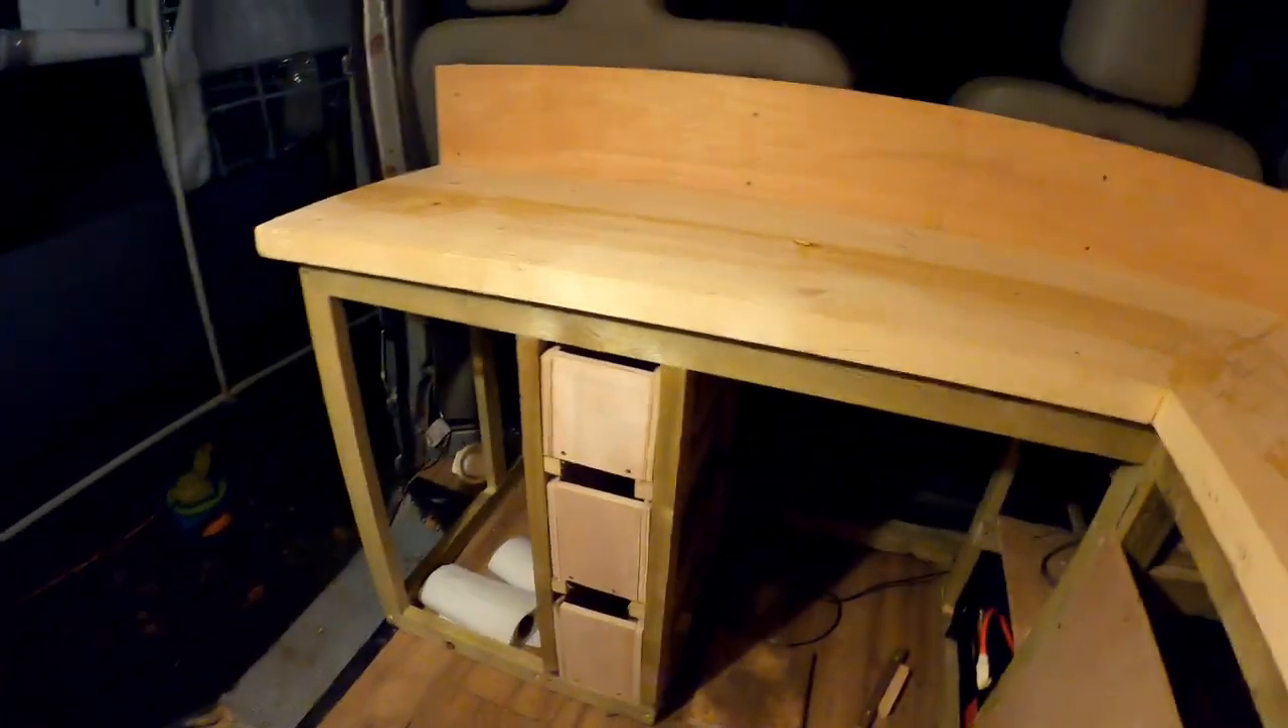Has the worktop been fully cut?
Yes.